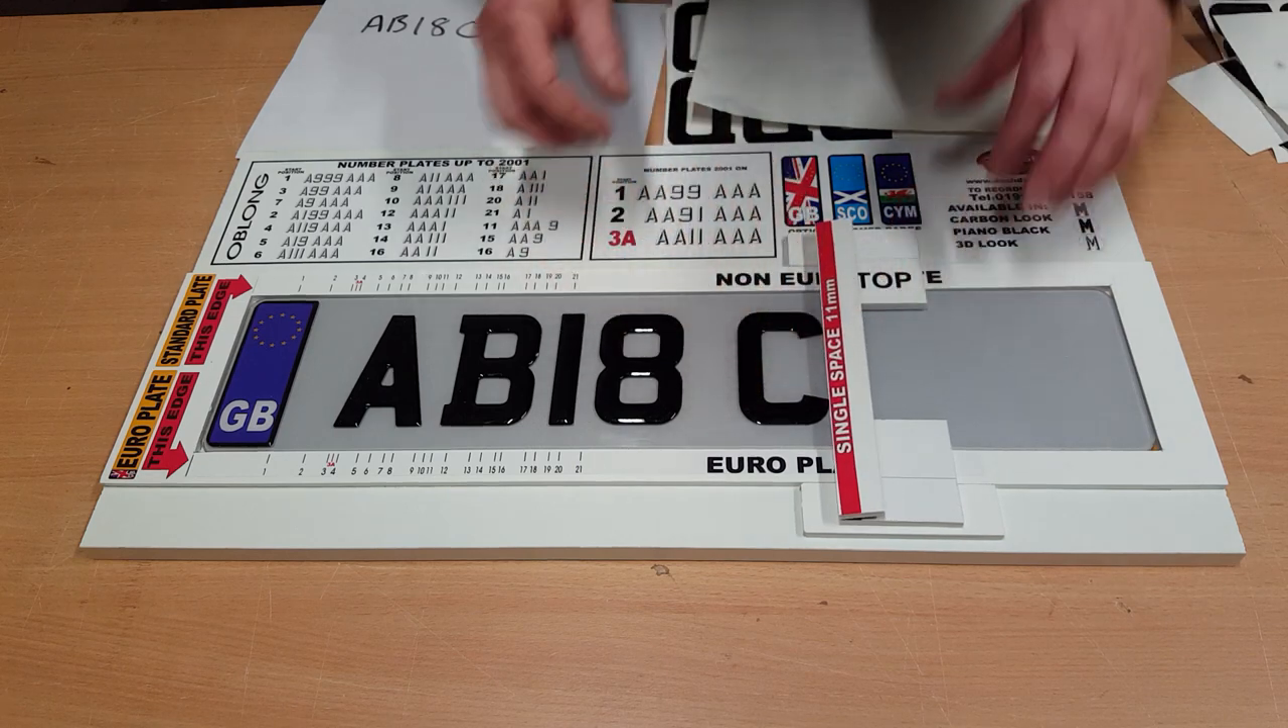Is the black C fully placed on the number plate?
Yes.